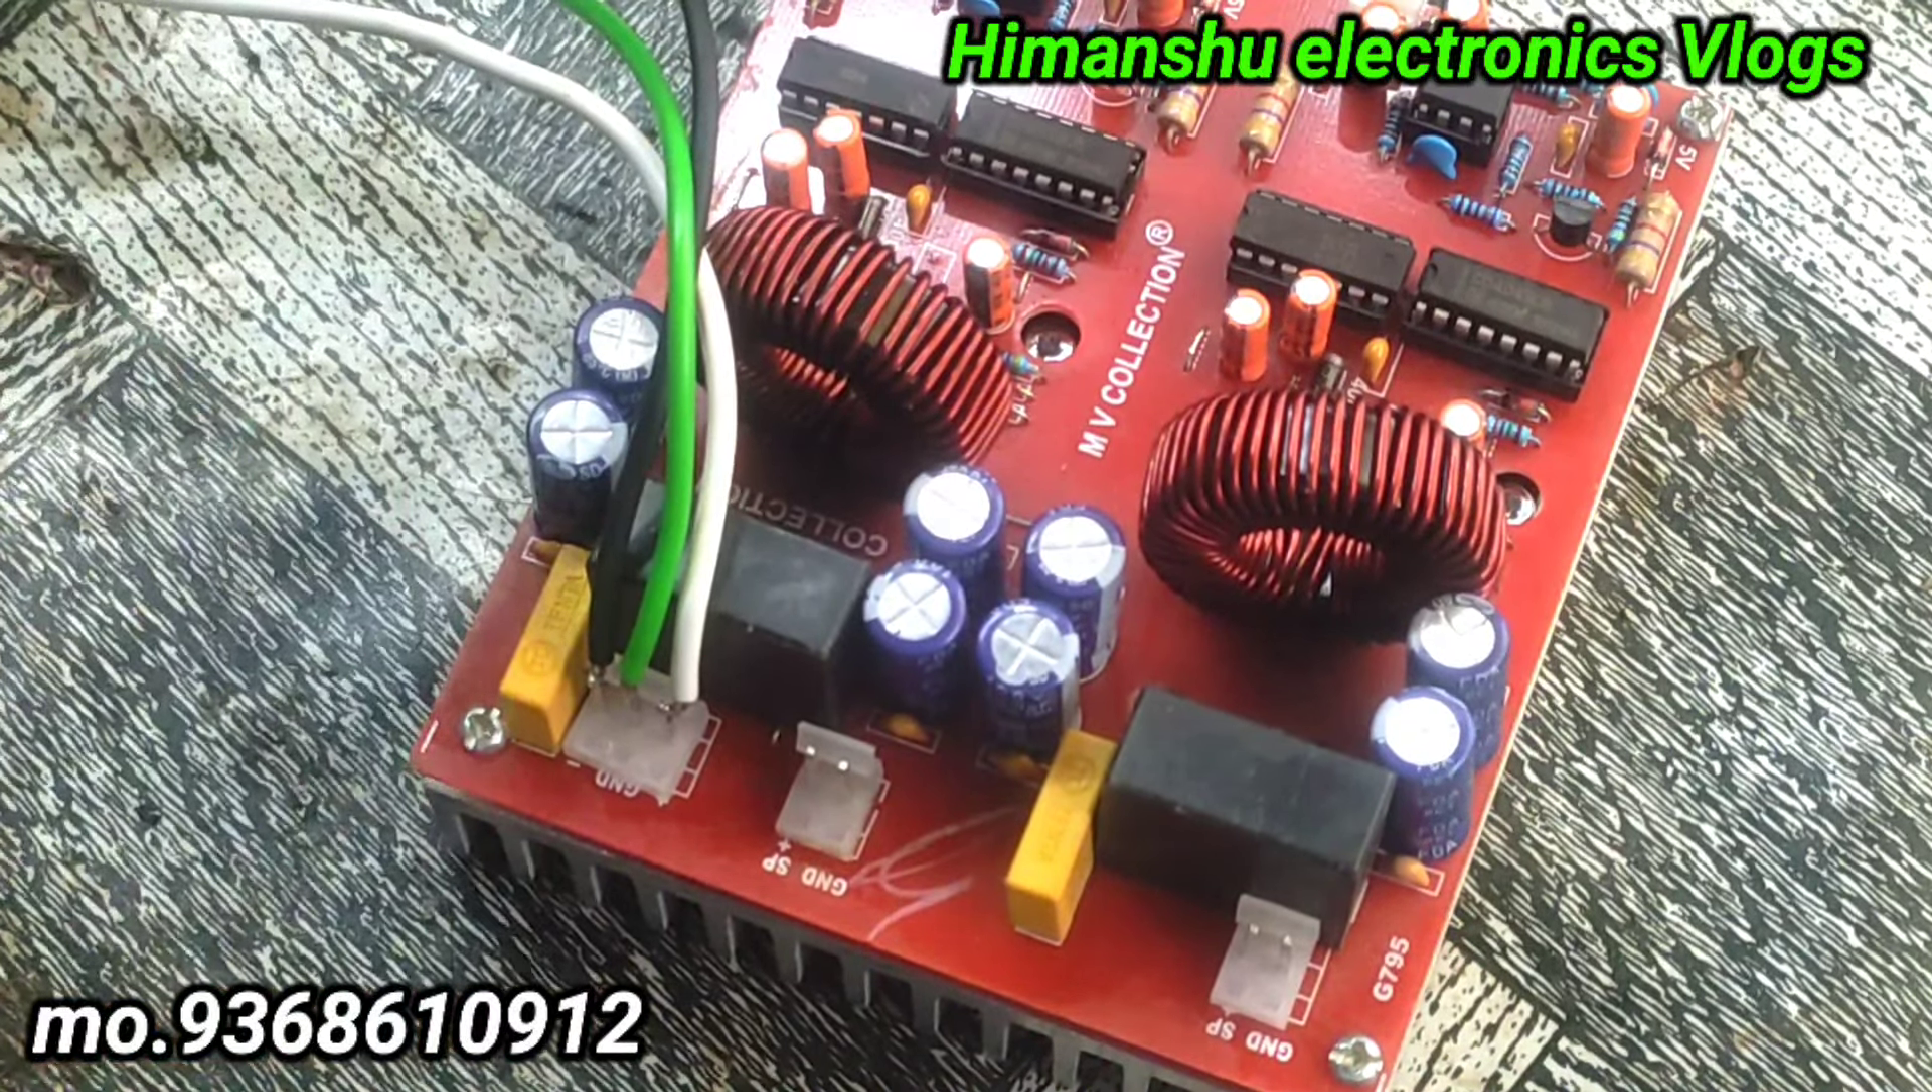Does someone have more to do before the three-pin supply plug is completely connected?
No.